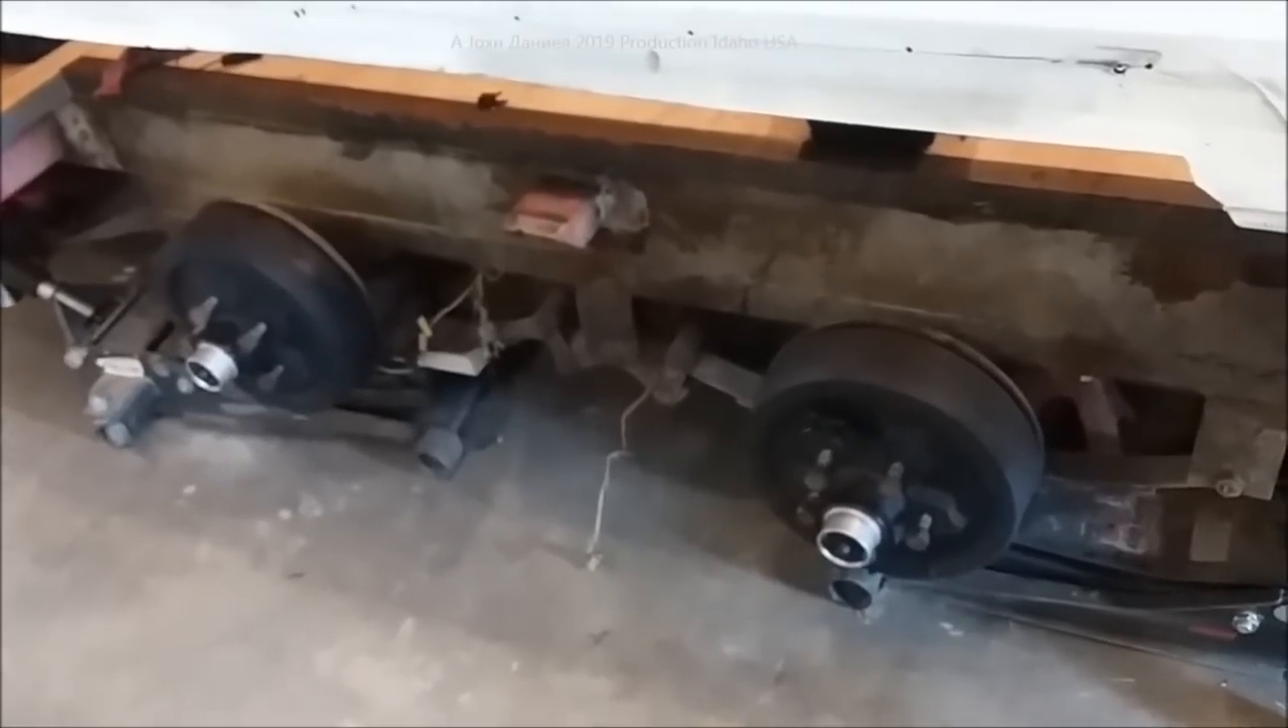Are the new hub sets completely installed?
Yes.